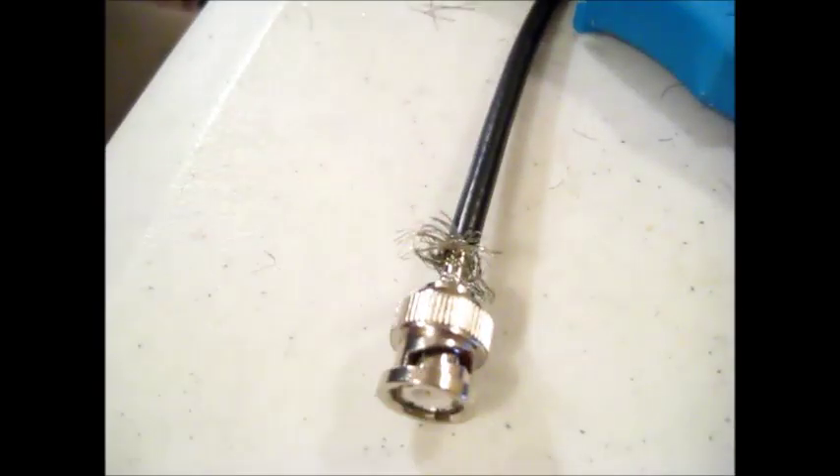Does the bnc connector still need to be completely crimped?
Yes.